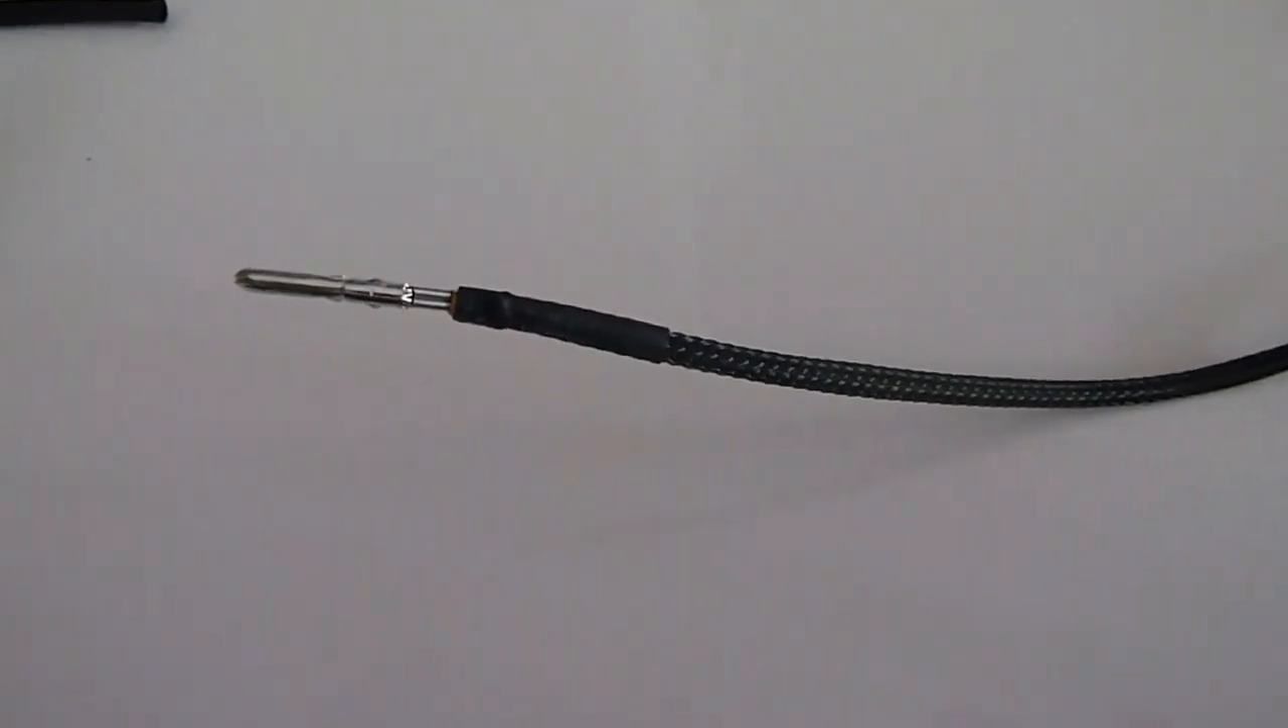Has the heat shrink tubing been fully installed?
Yes.